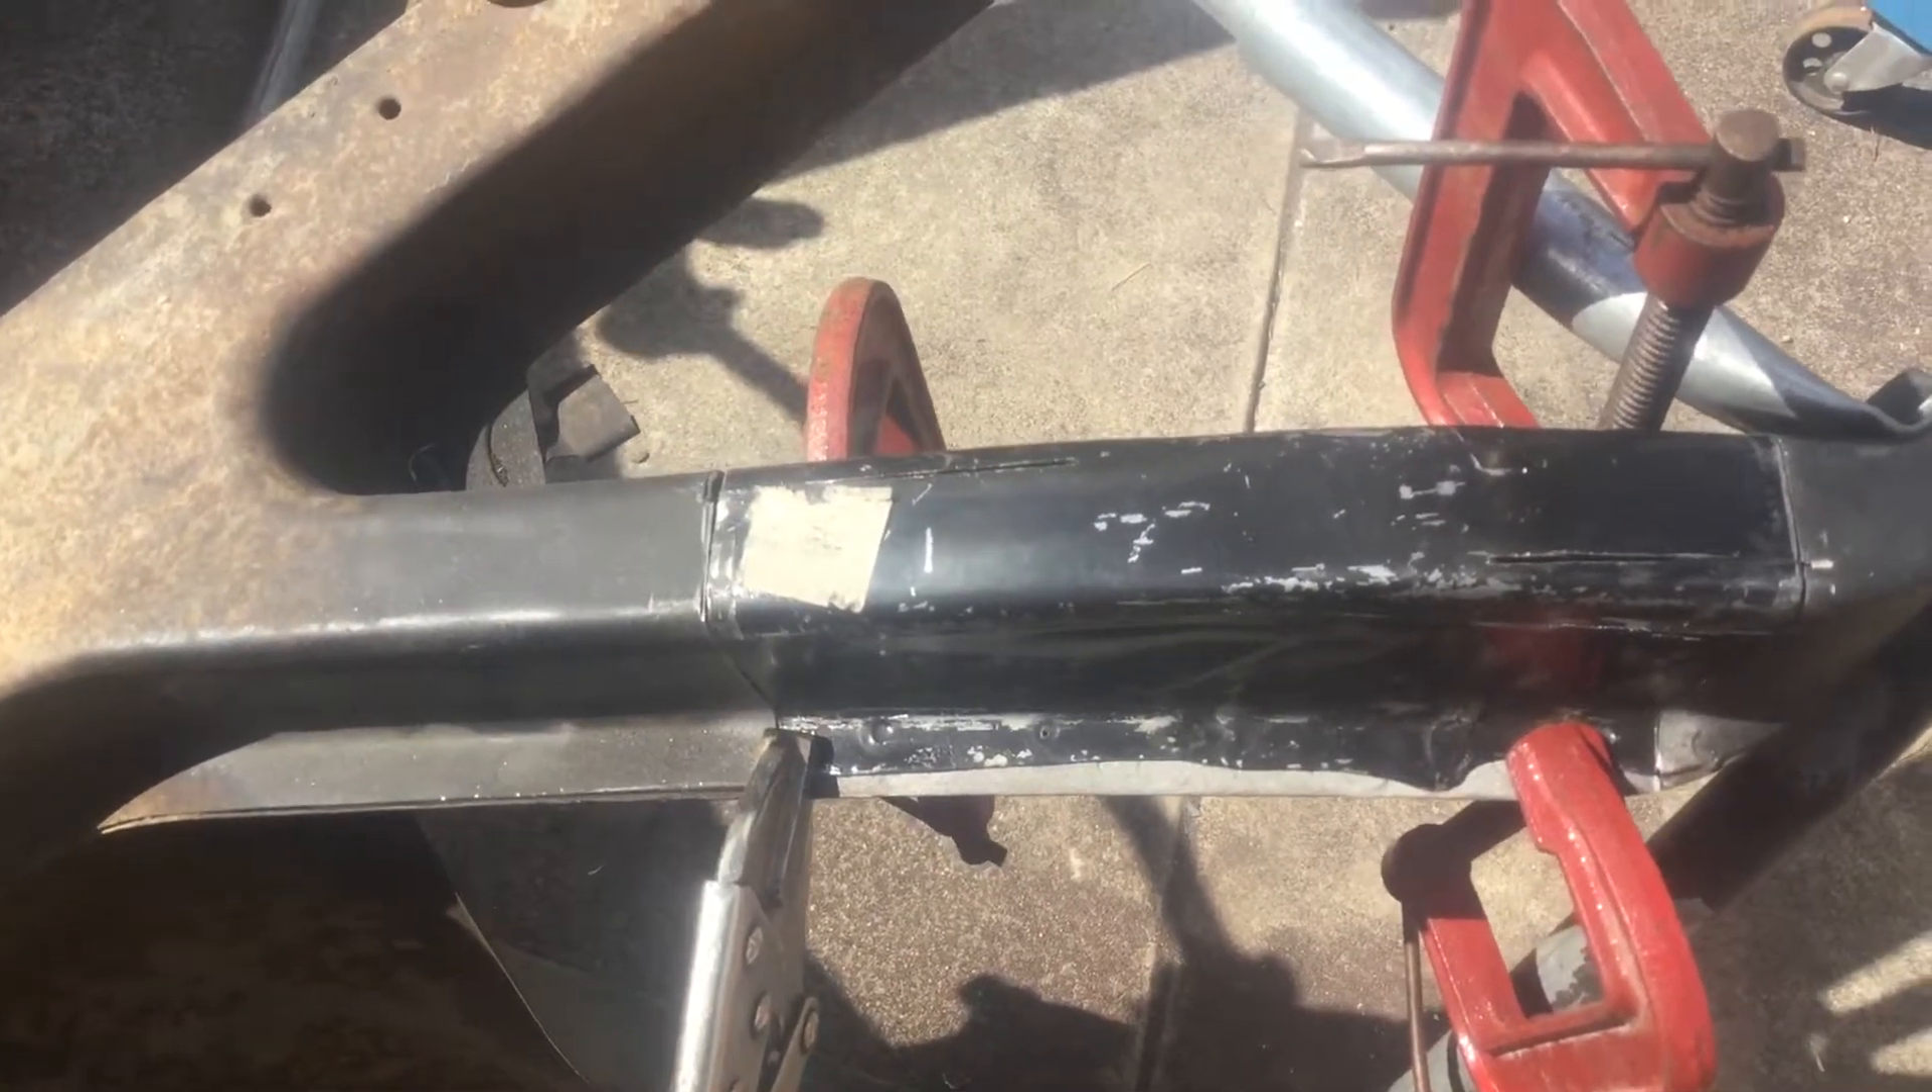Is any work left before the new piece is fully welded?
Yes.